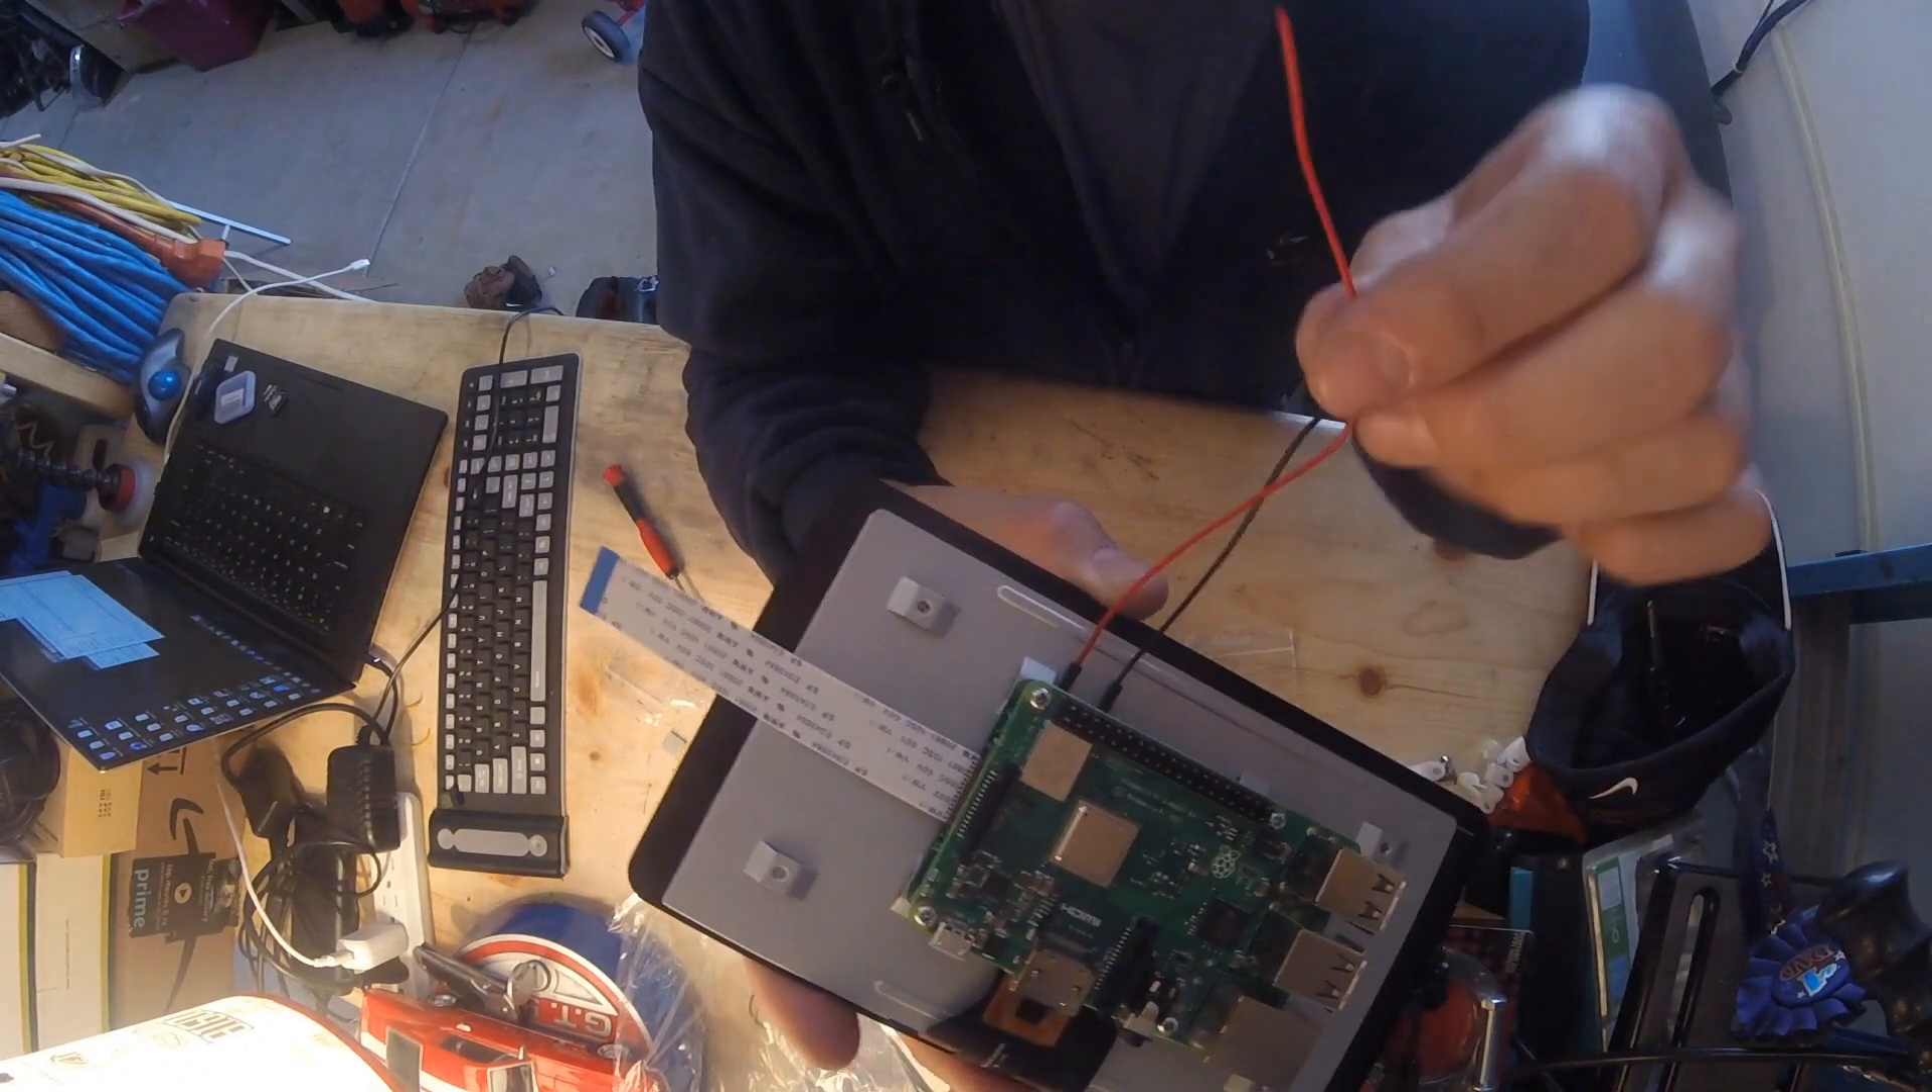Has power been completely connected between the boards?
No.